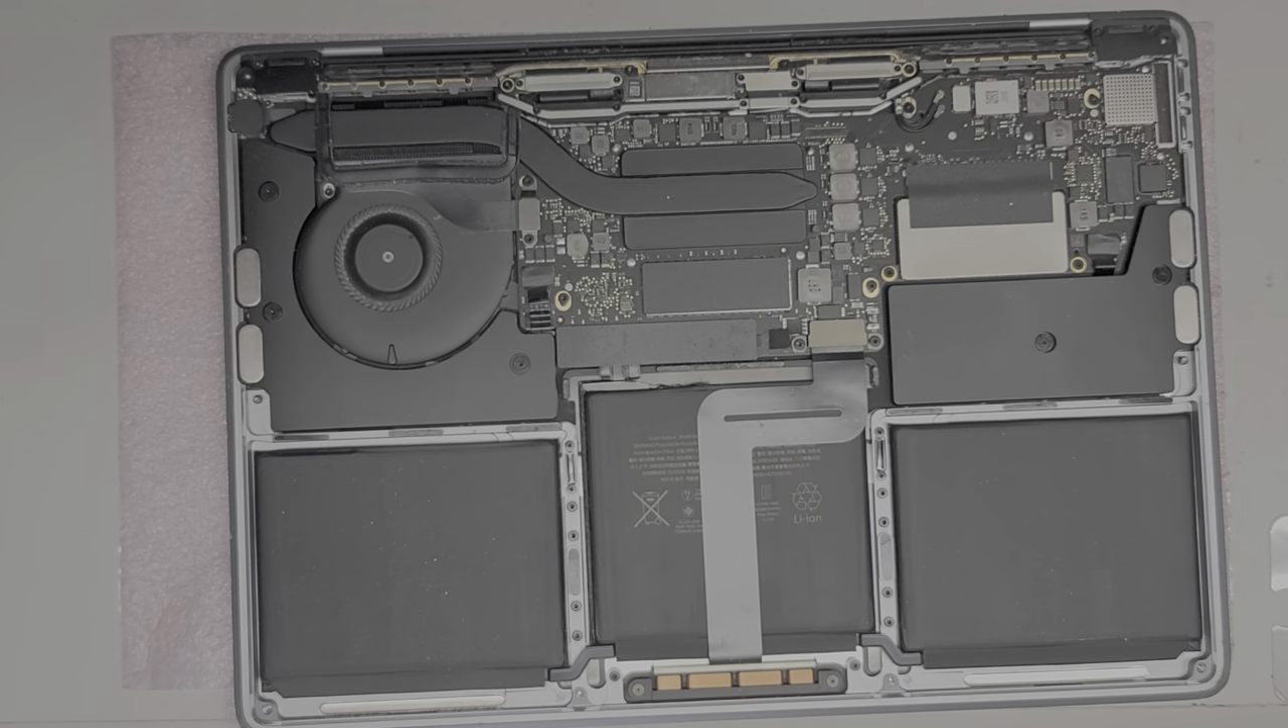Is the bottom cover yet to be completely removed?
No.